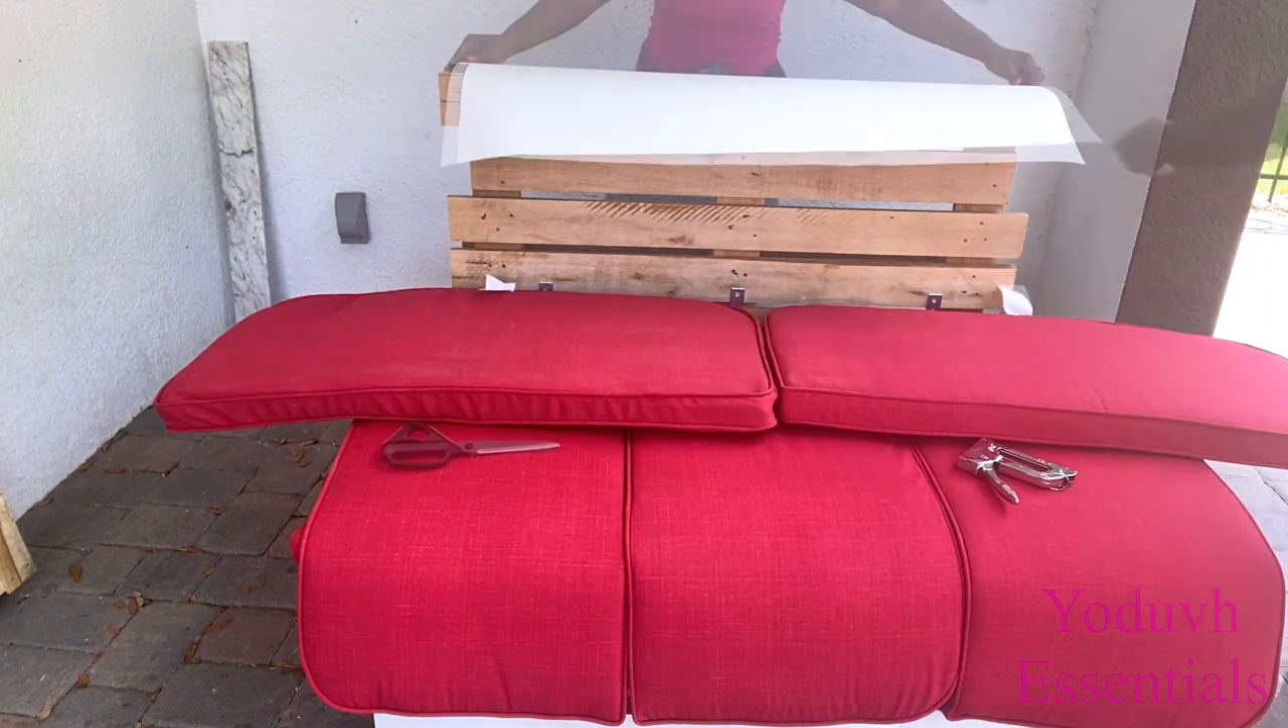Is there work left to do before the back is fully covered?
Yes.